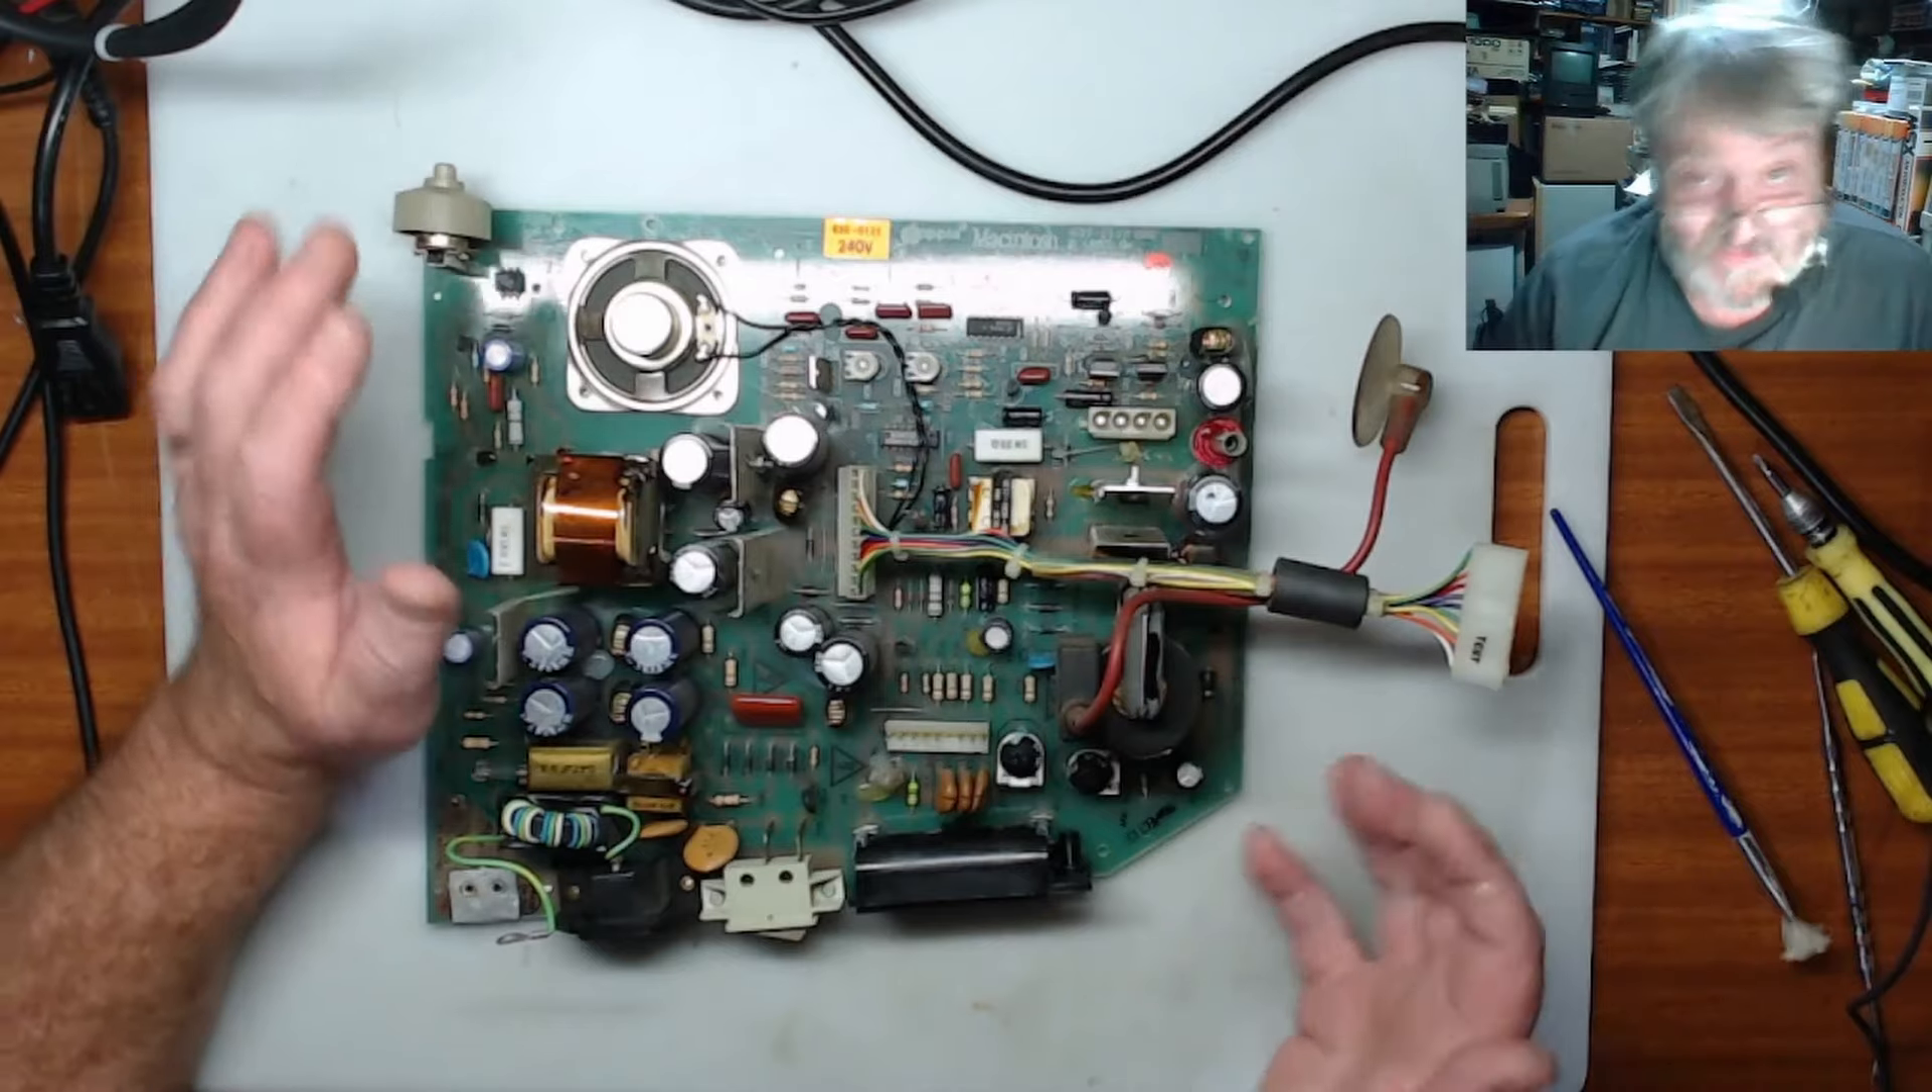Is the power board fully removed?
Yes.